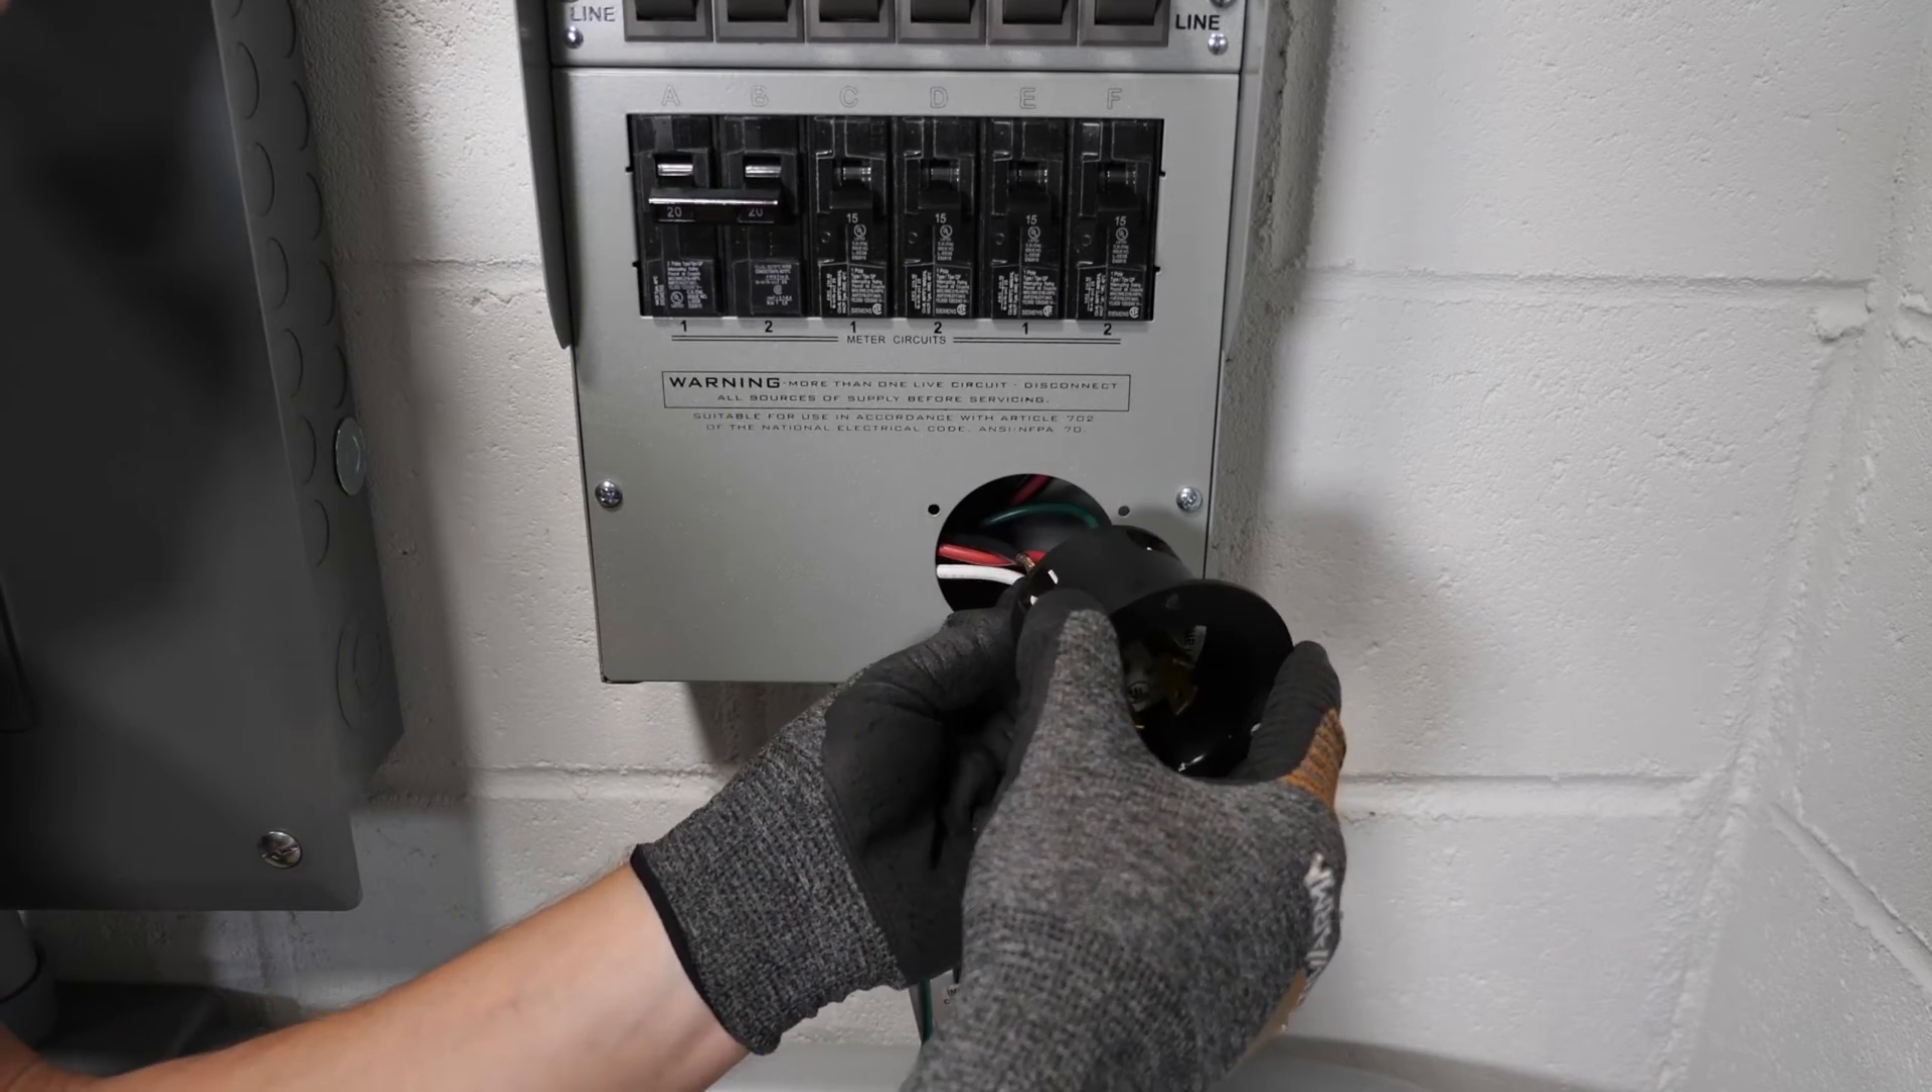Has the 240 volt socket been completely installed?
No.